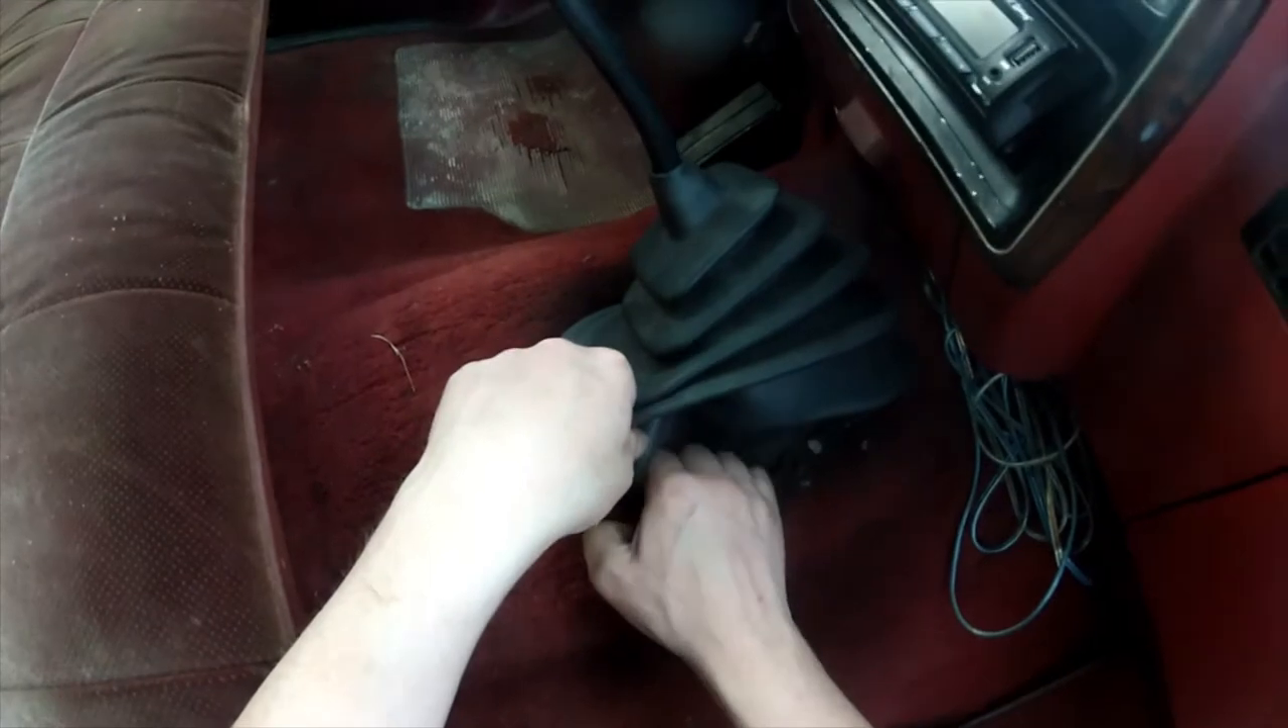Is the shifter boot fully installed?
No.